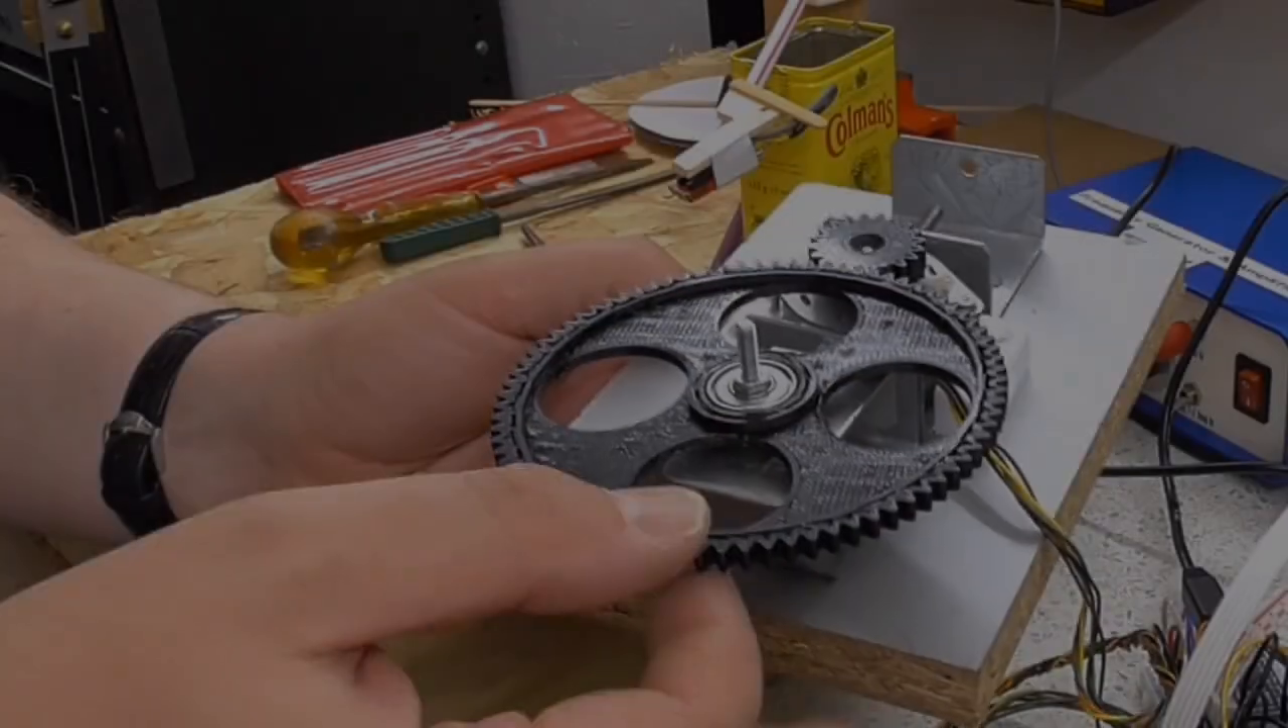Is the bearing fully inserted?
Yes.